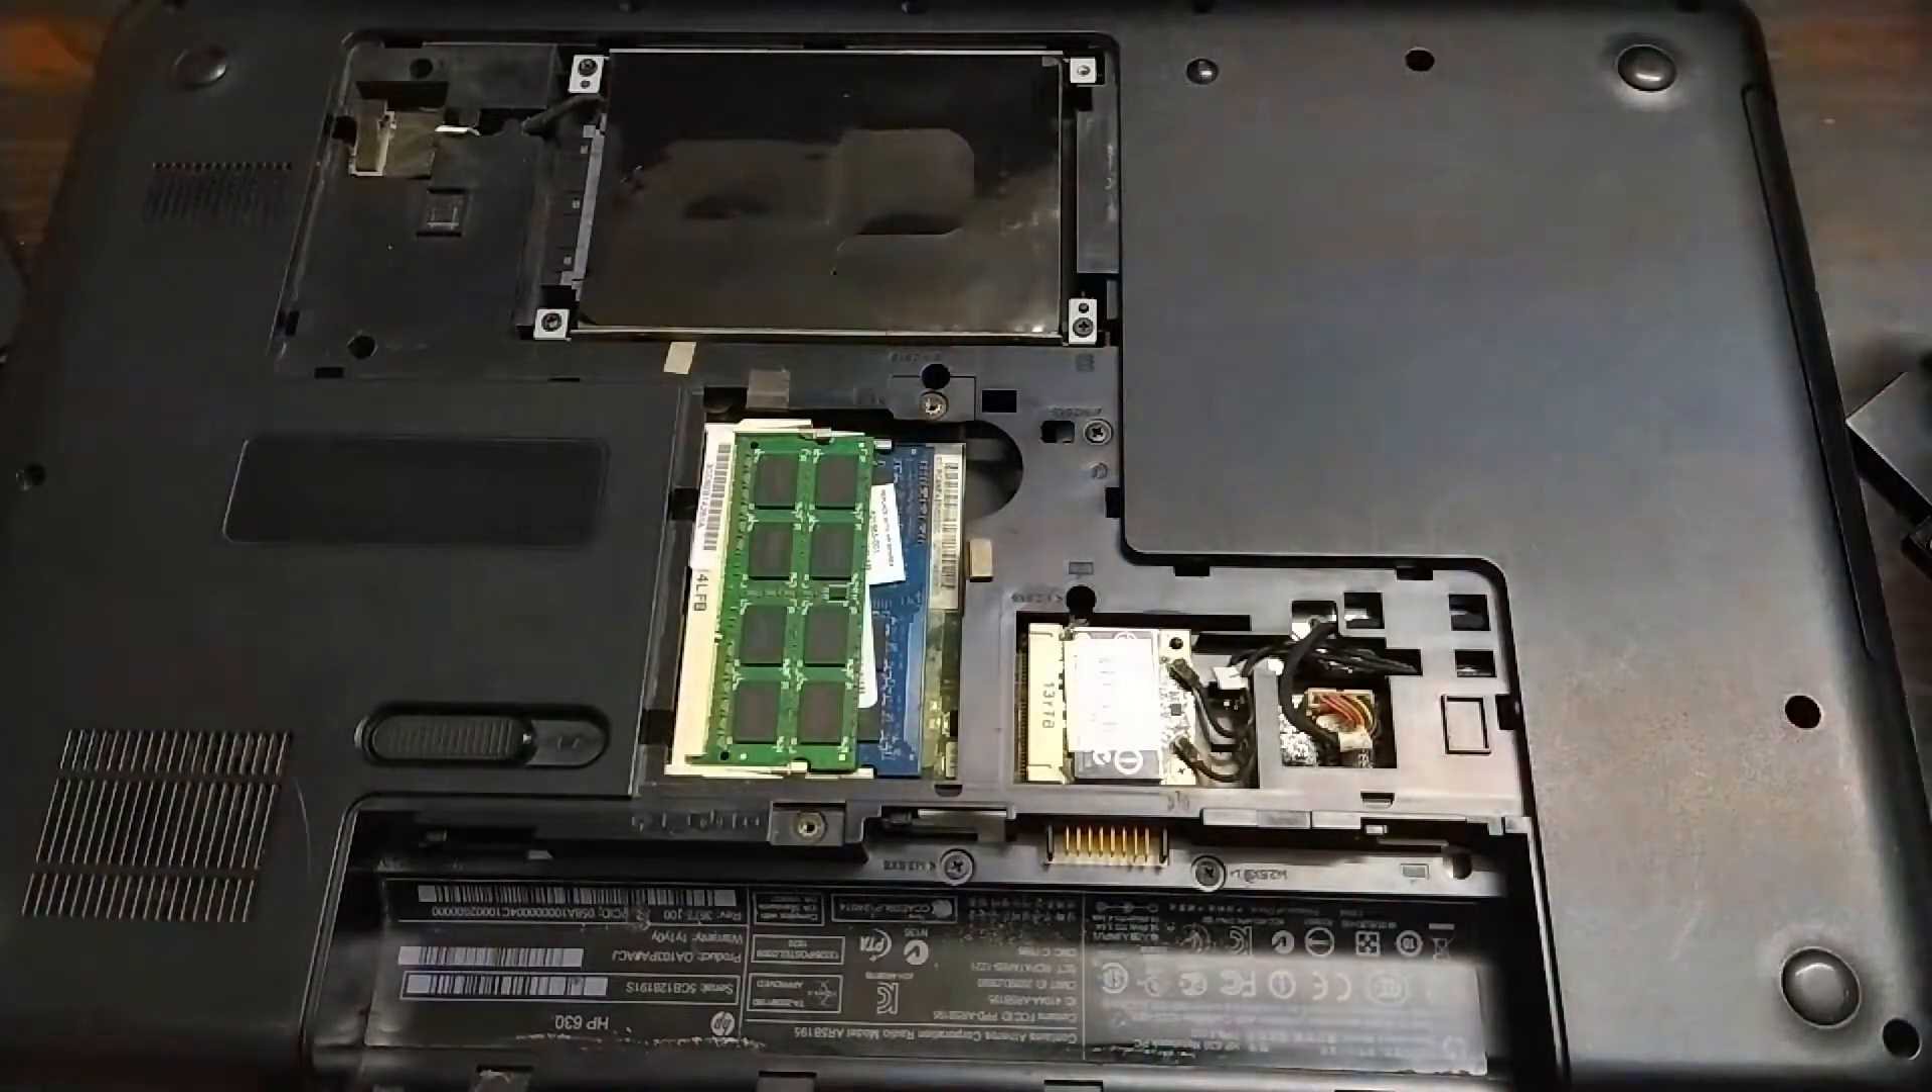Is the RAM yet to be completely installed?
No.